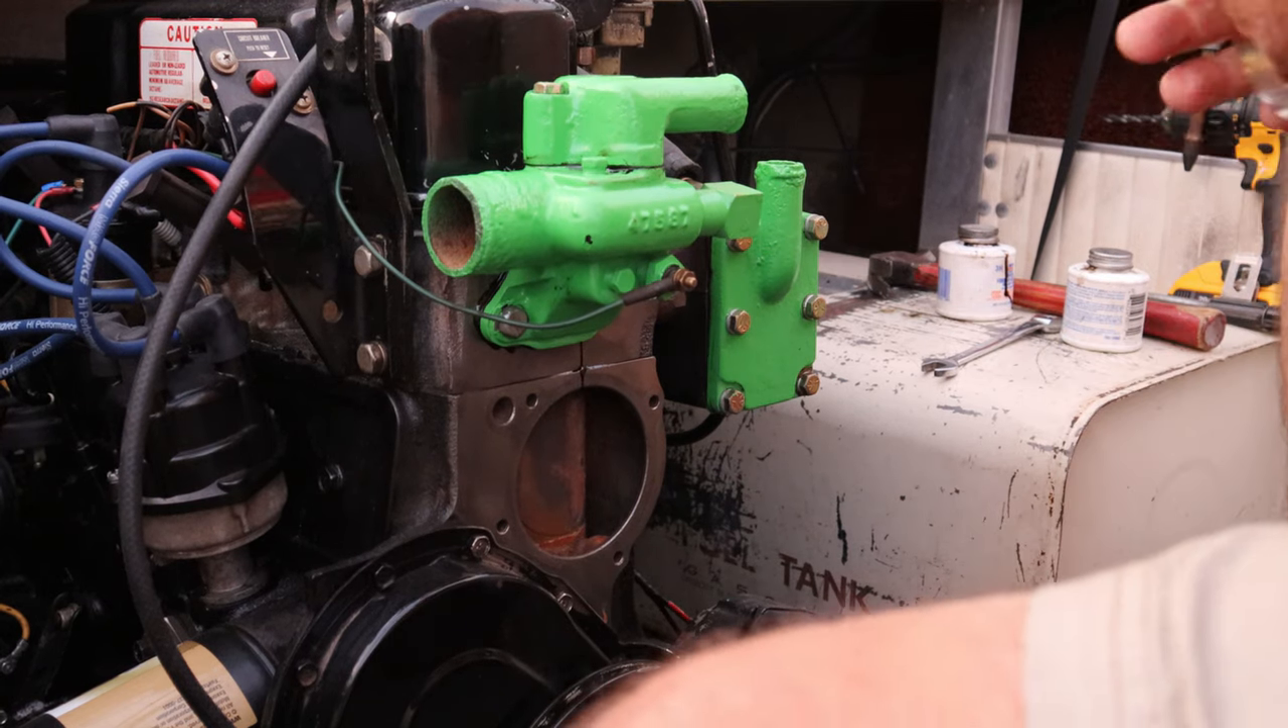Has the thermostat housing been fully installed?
Yes.